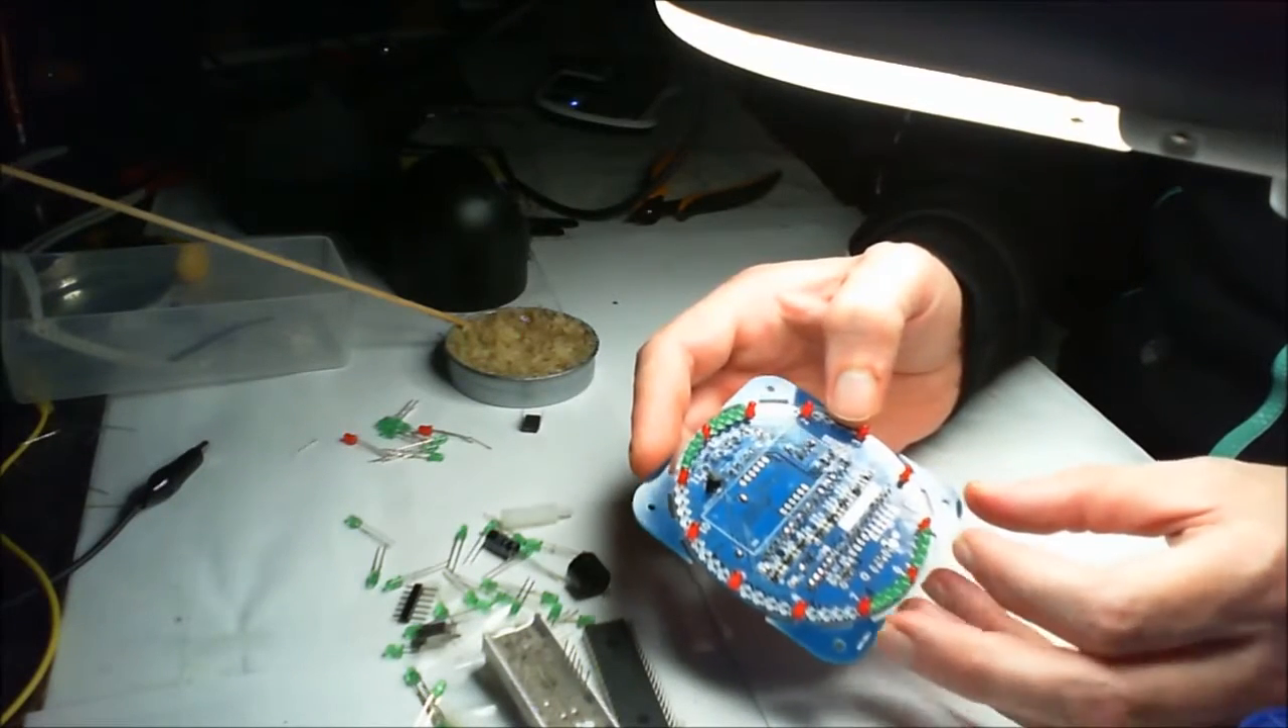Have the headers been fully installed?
No.